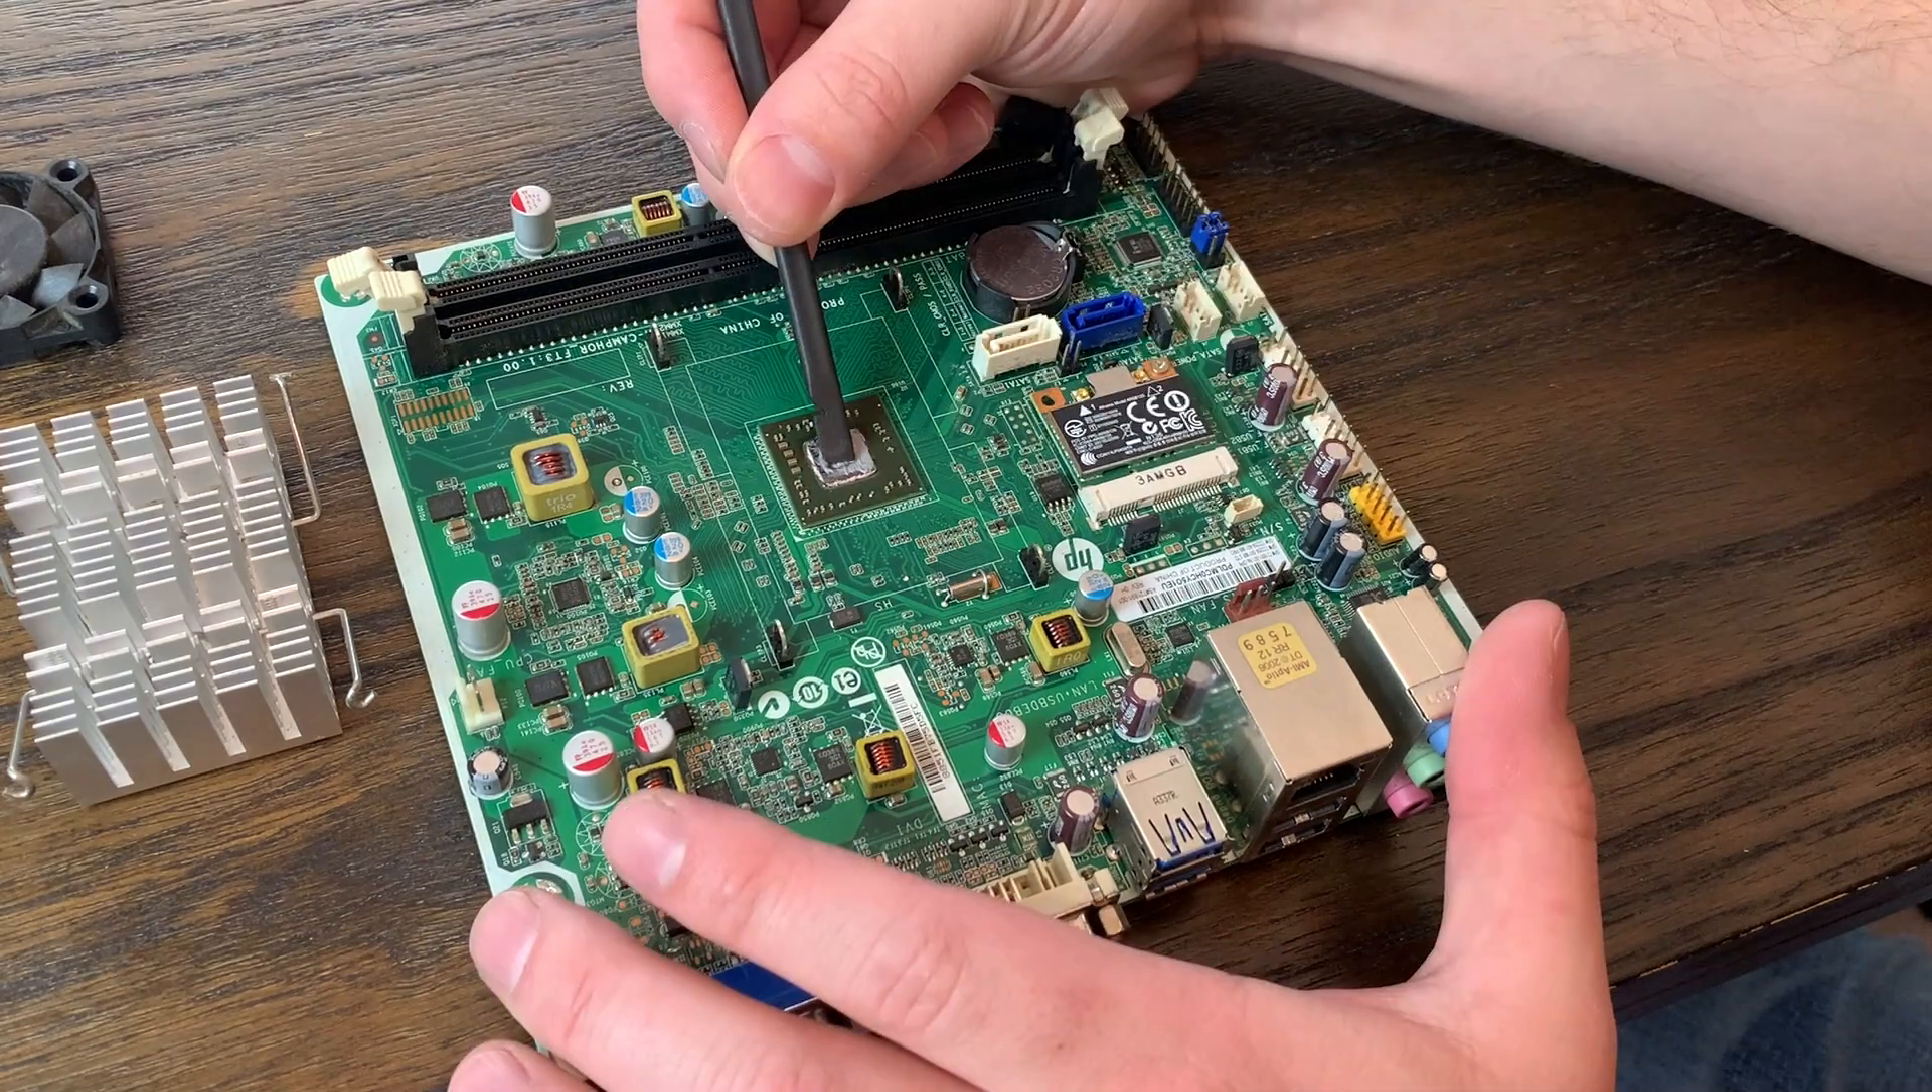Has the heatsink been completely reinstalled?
No.